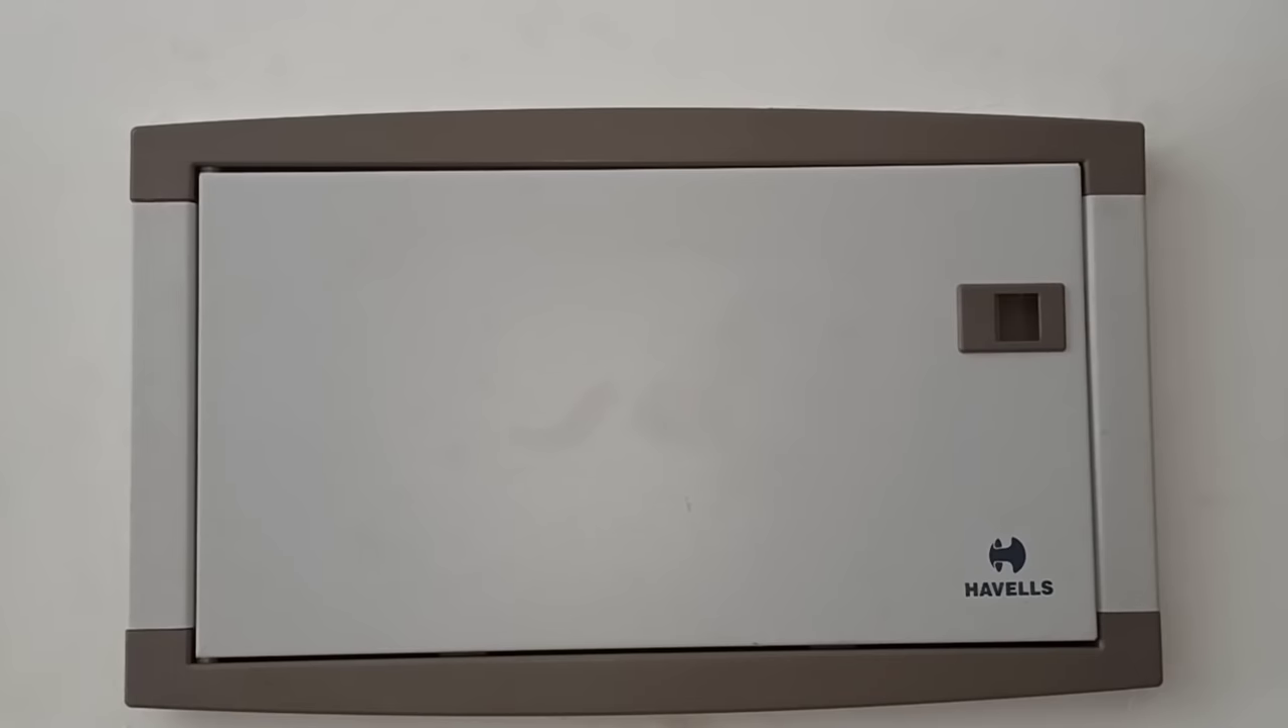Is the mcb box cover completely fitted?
Yes.